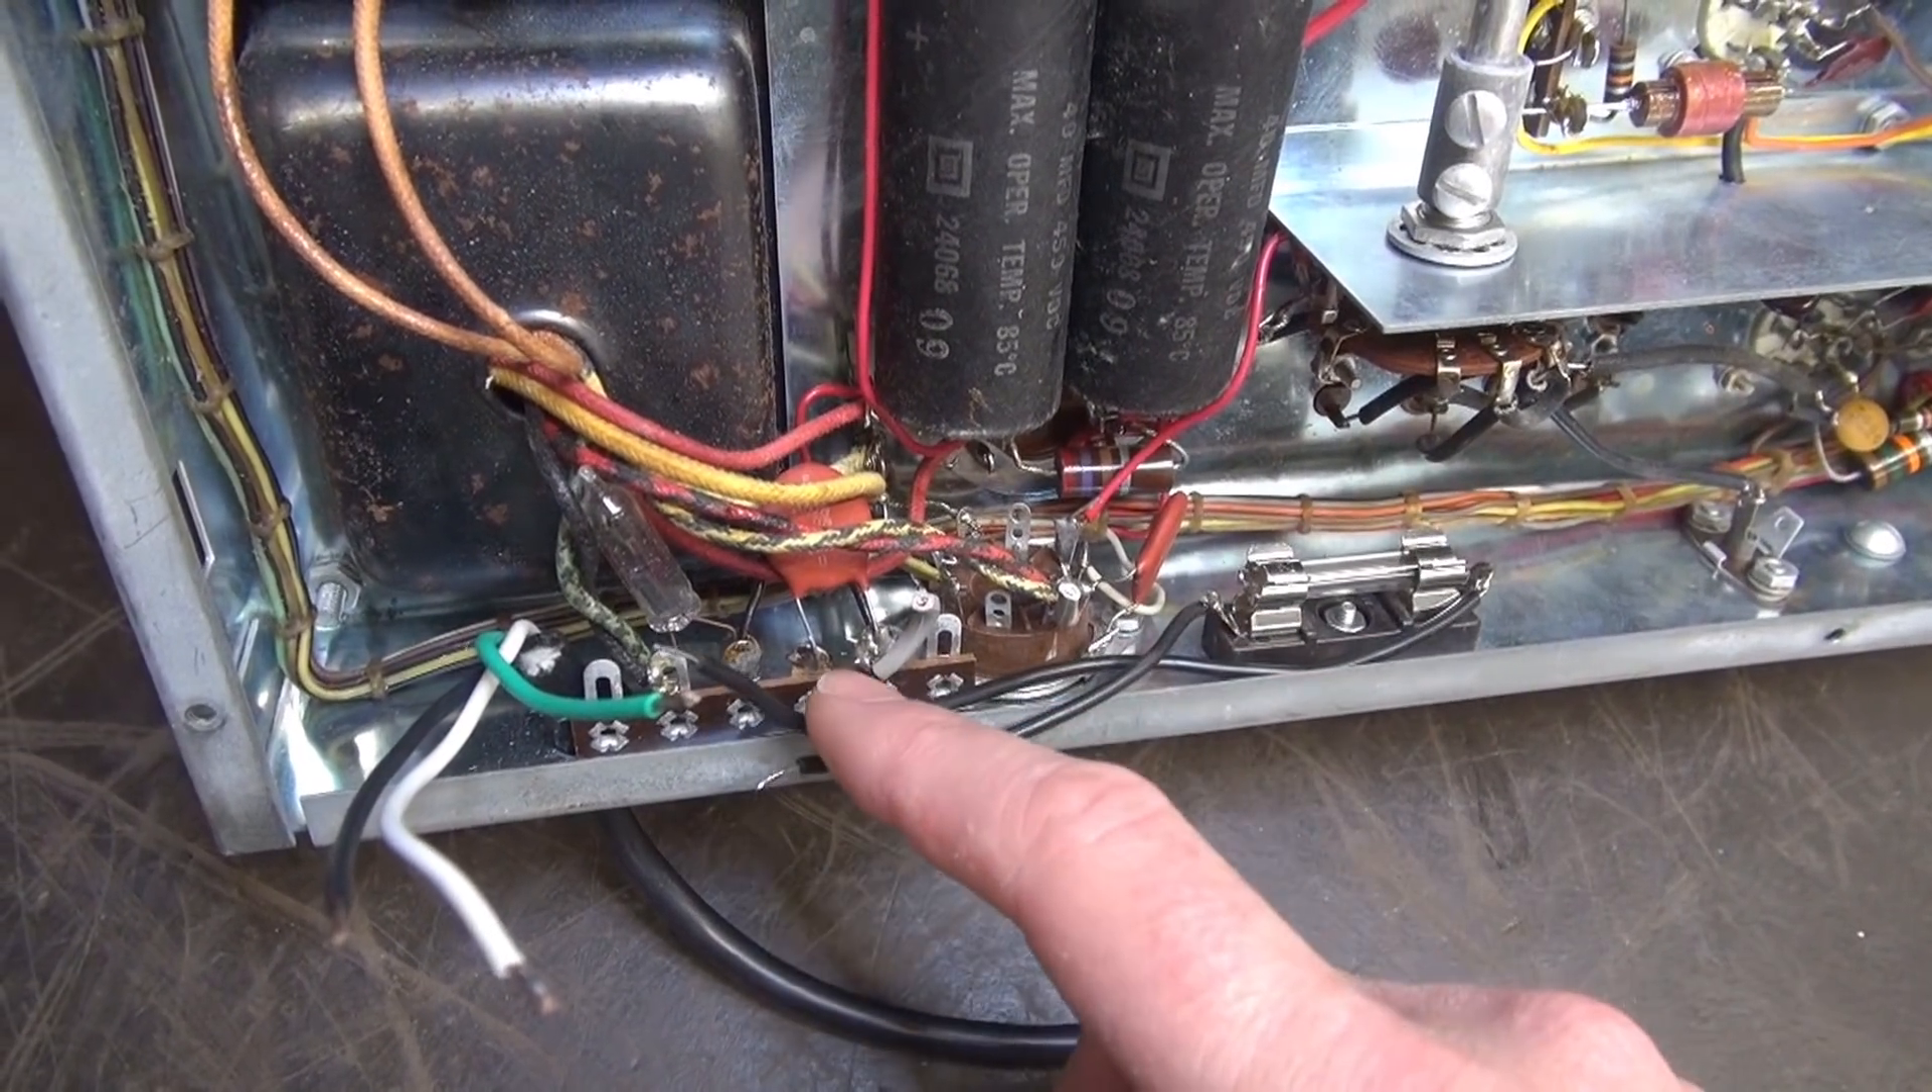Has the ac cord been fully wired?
No.